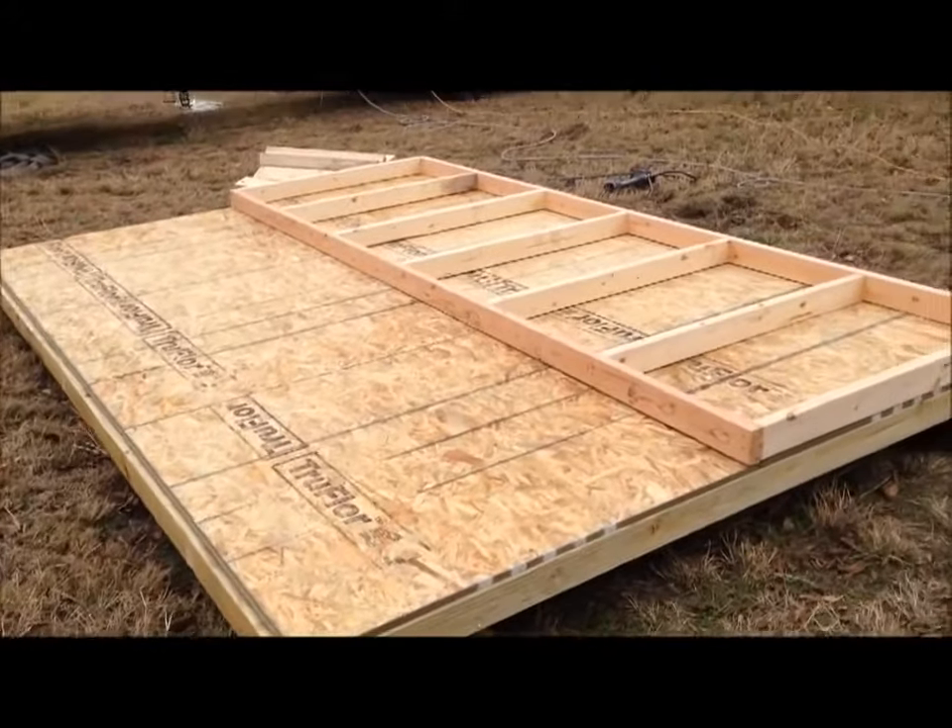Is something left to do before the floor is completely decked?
No.